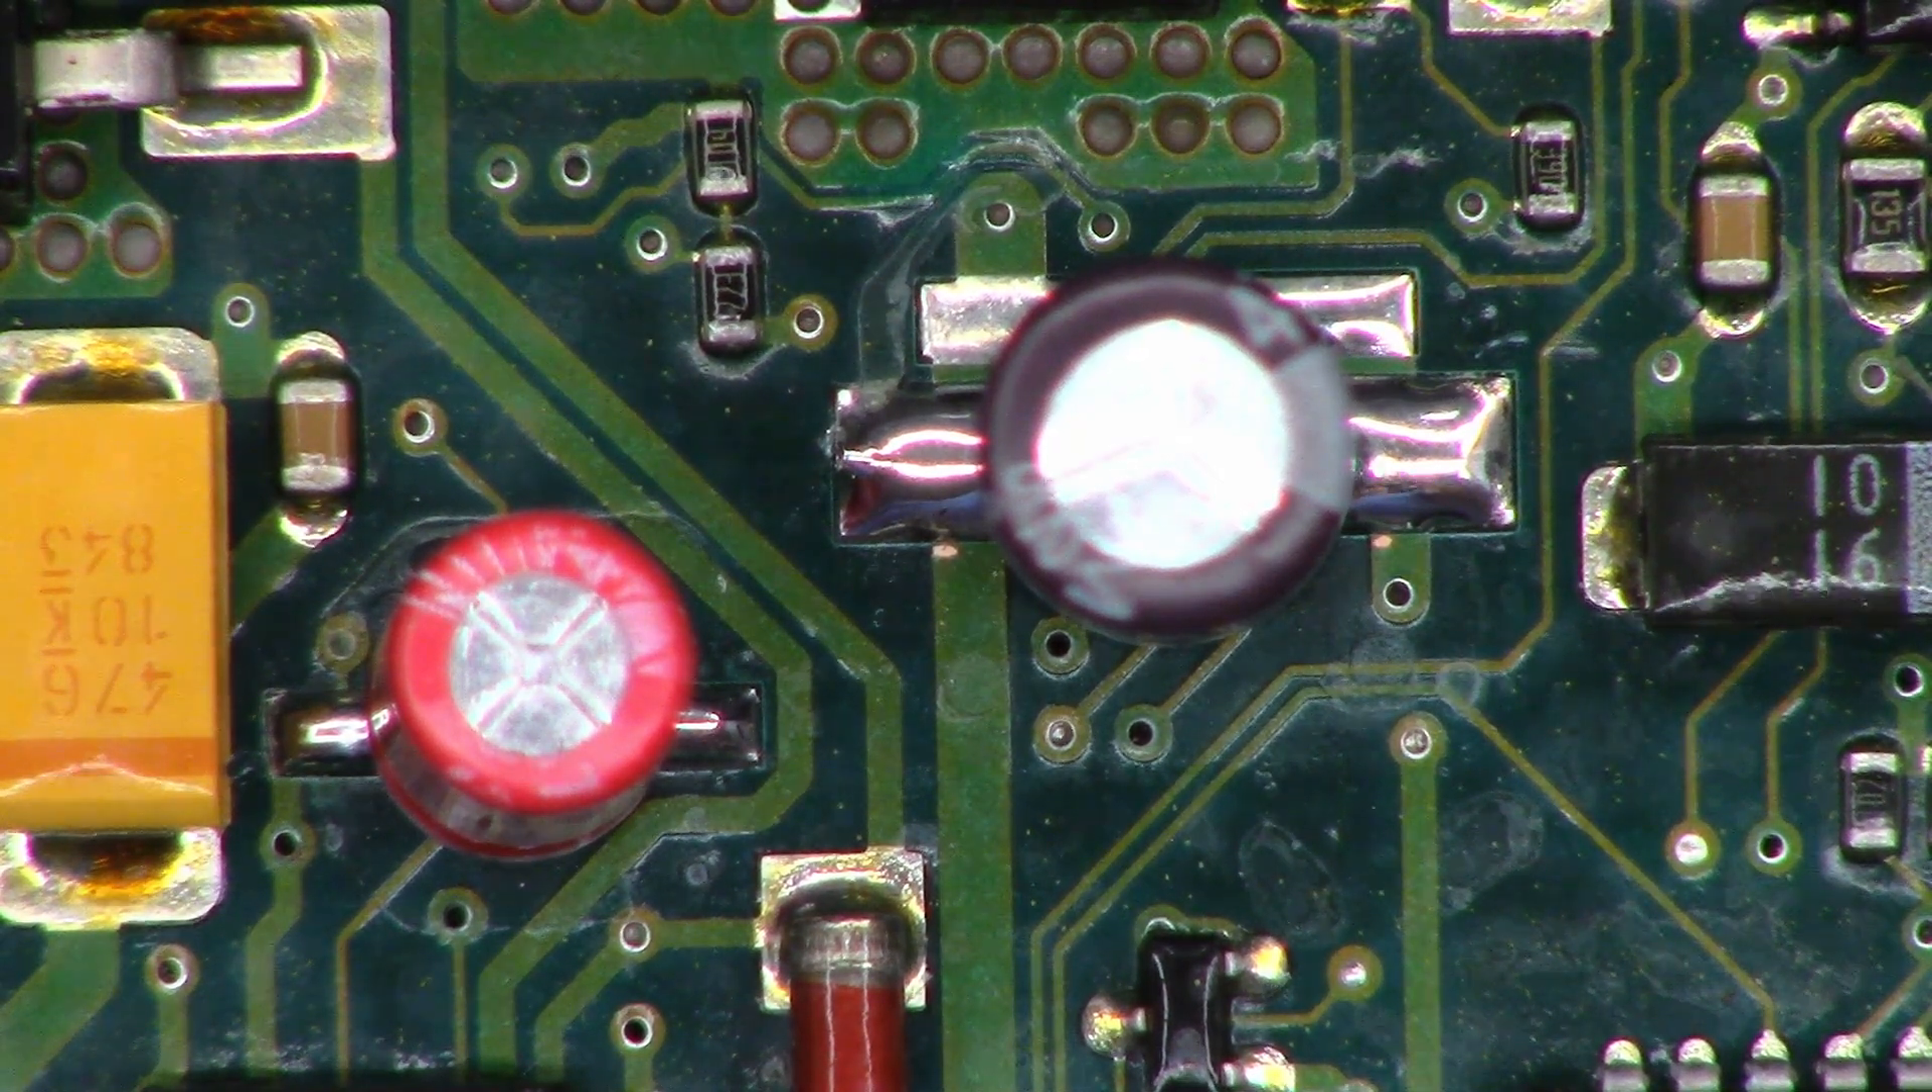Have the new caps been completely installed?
Yes.